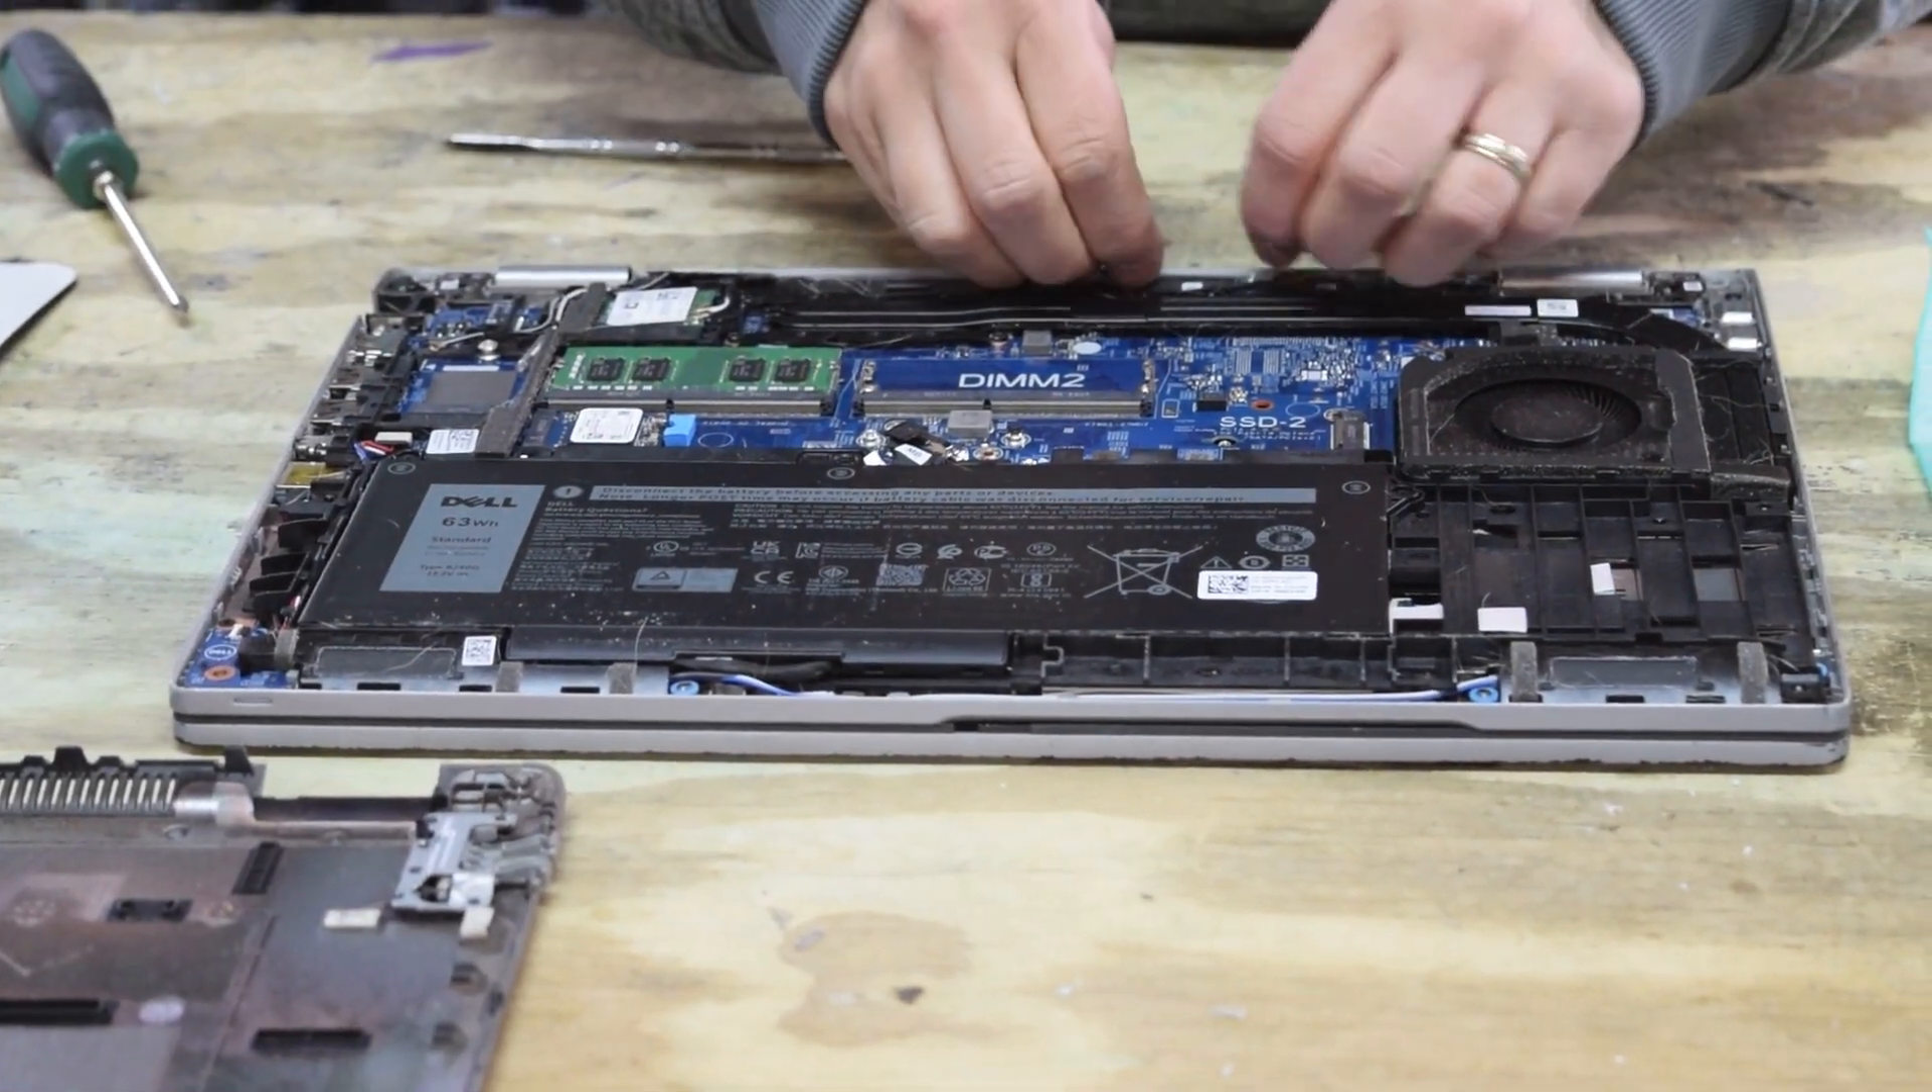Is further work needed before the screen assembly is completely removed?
Yes.